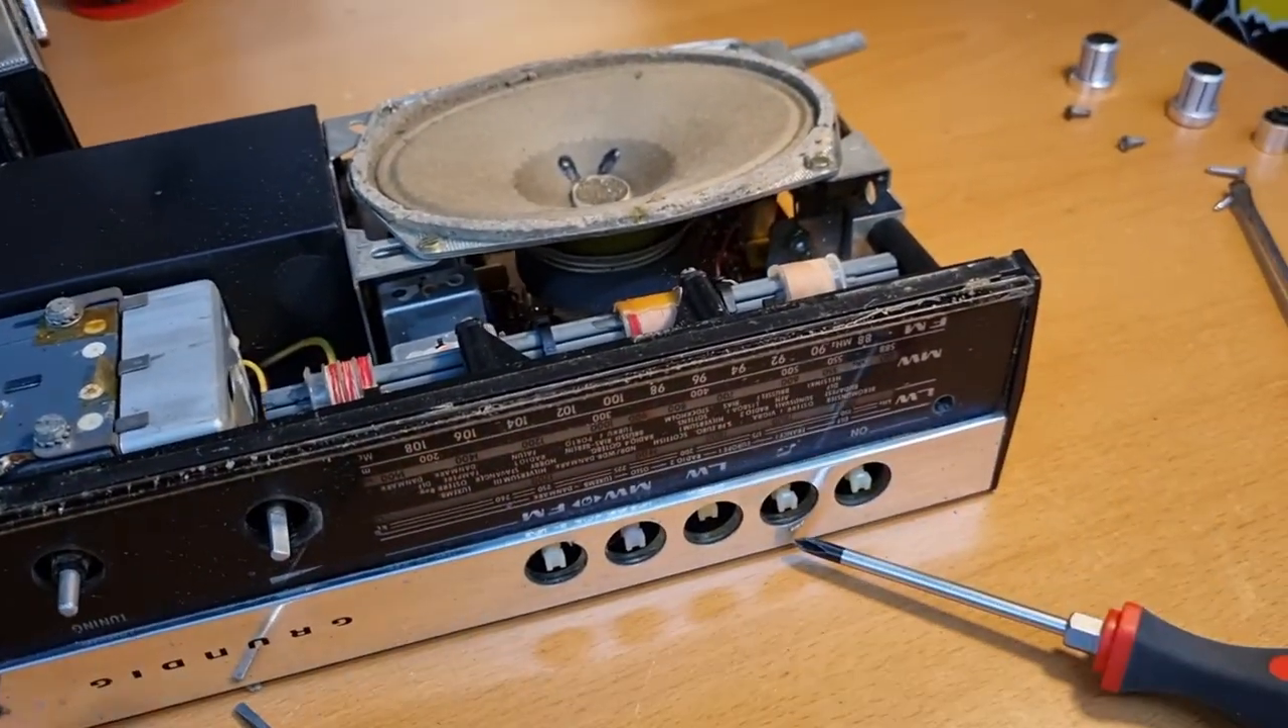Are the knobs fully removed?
Yes.